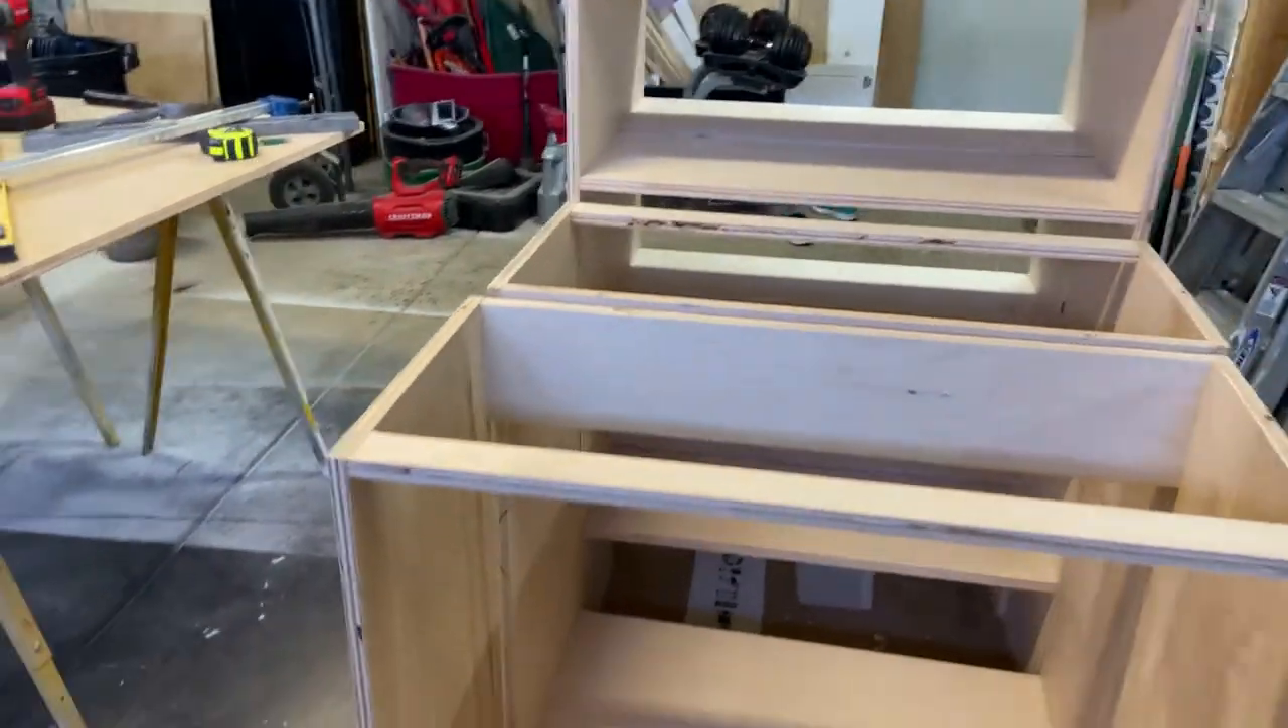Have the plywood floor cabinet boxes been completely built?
Yes.